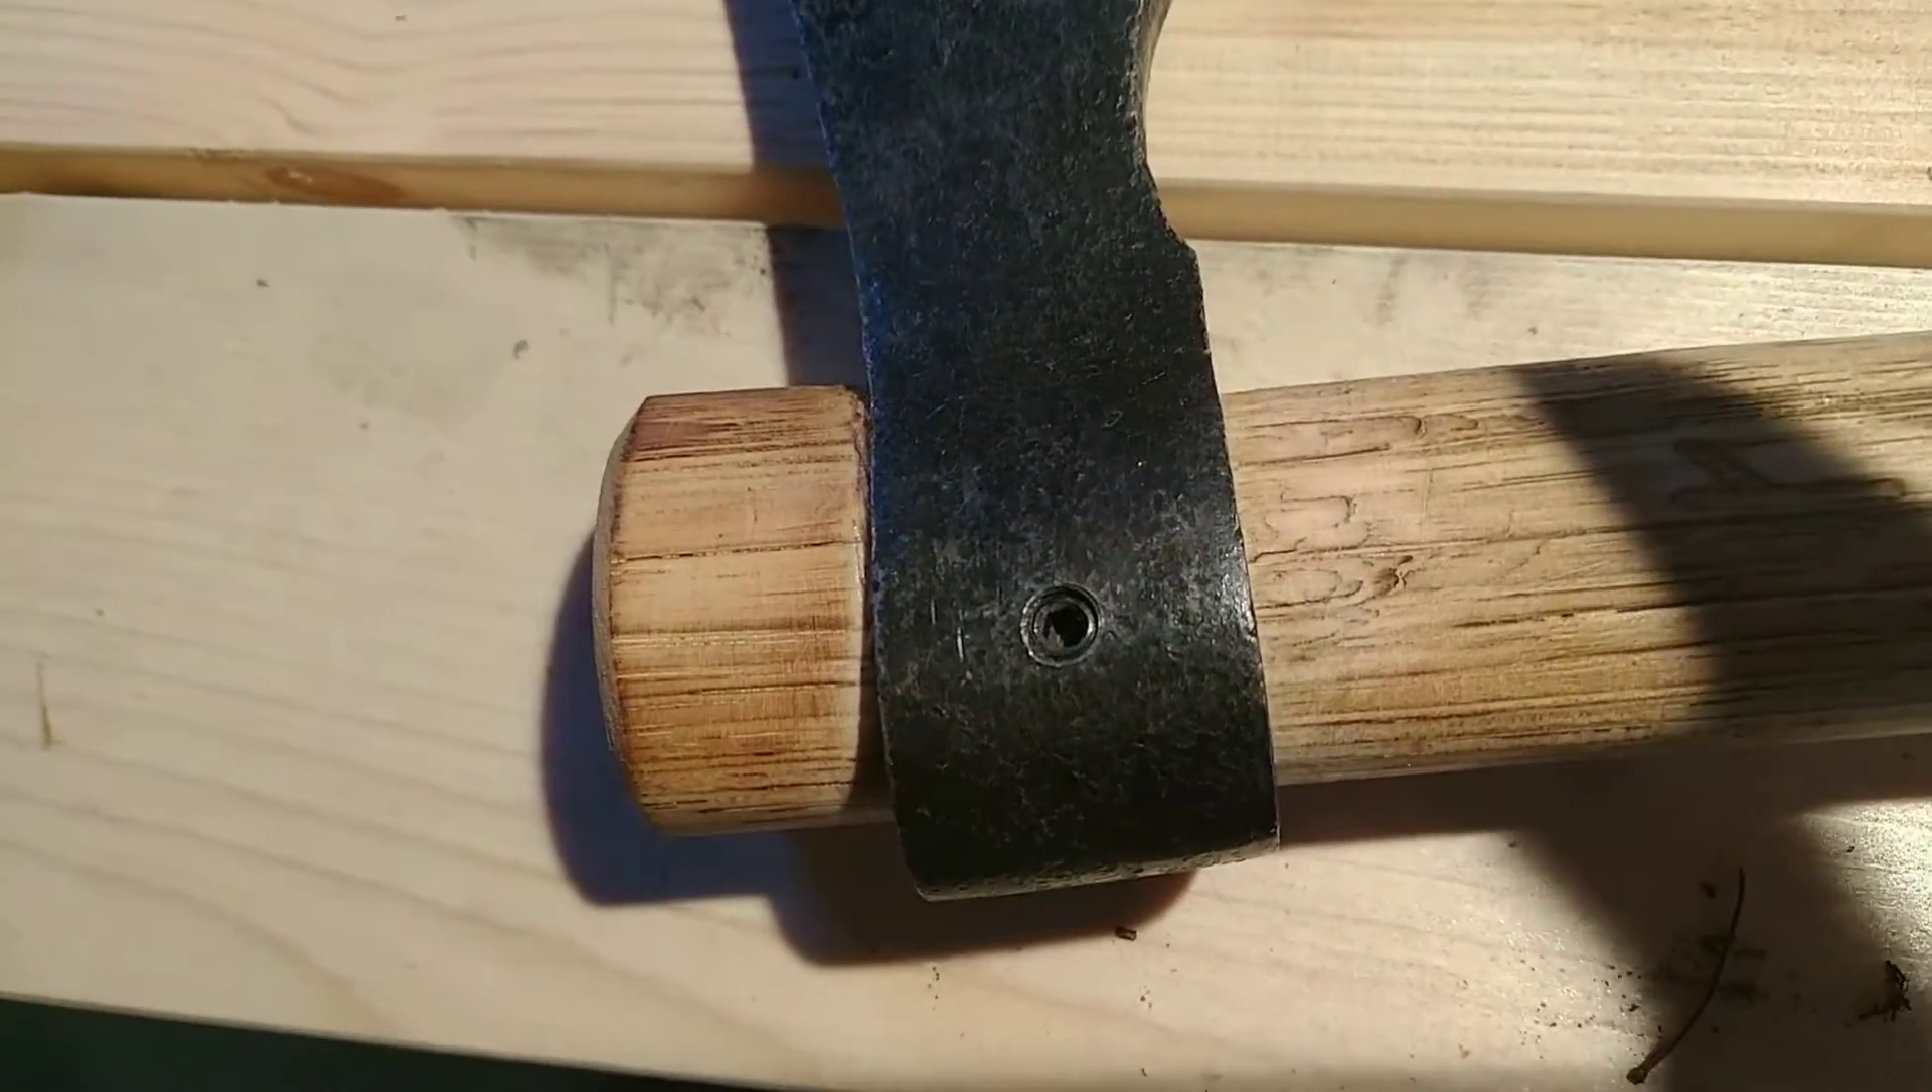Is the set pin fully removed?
No.